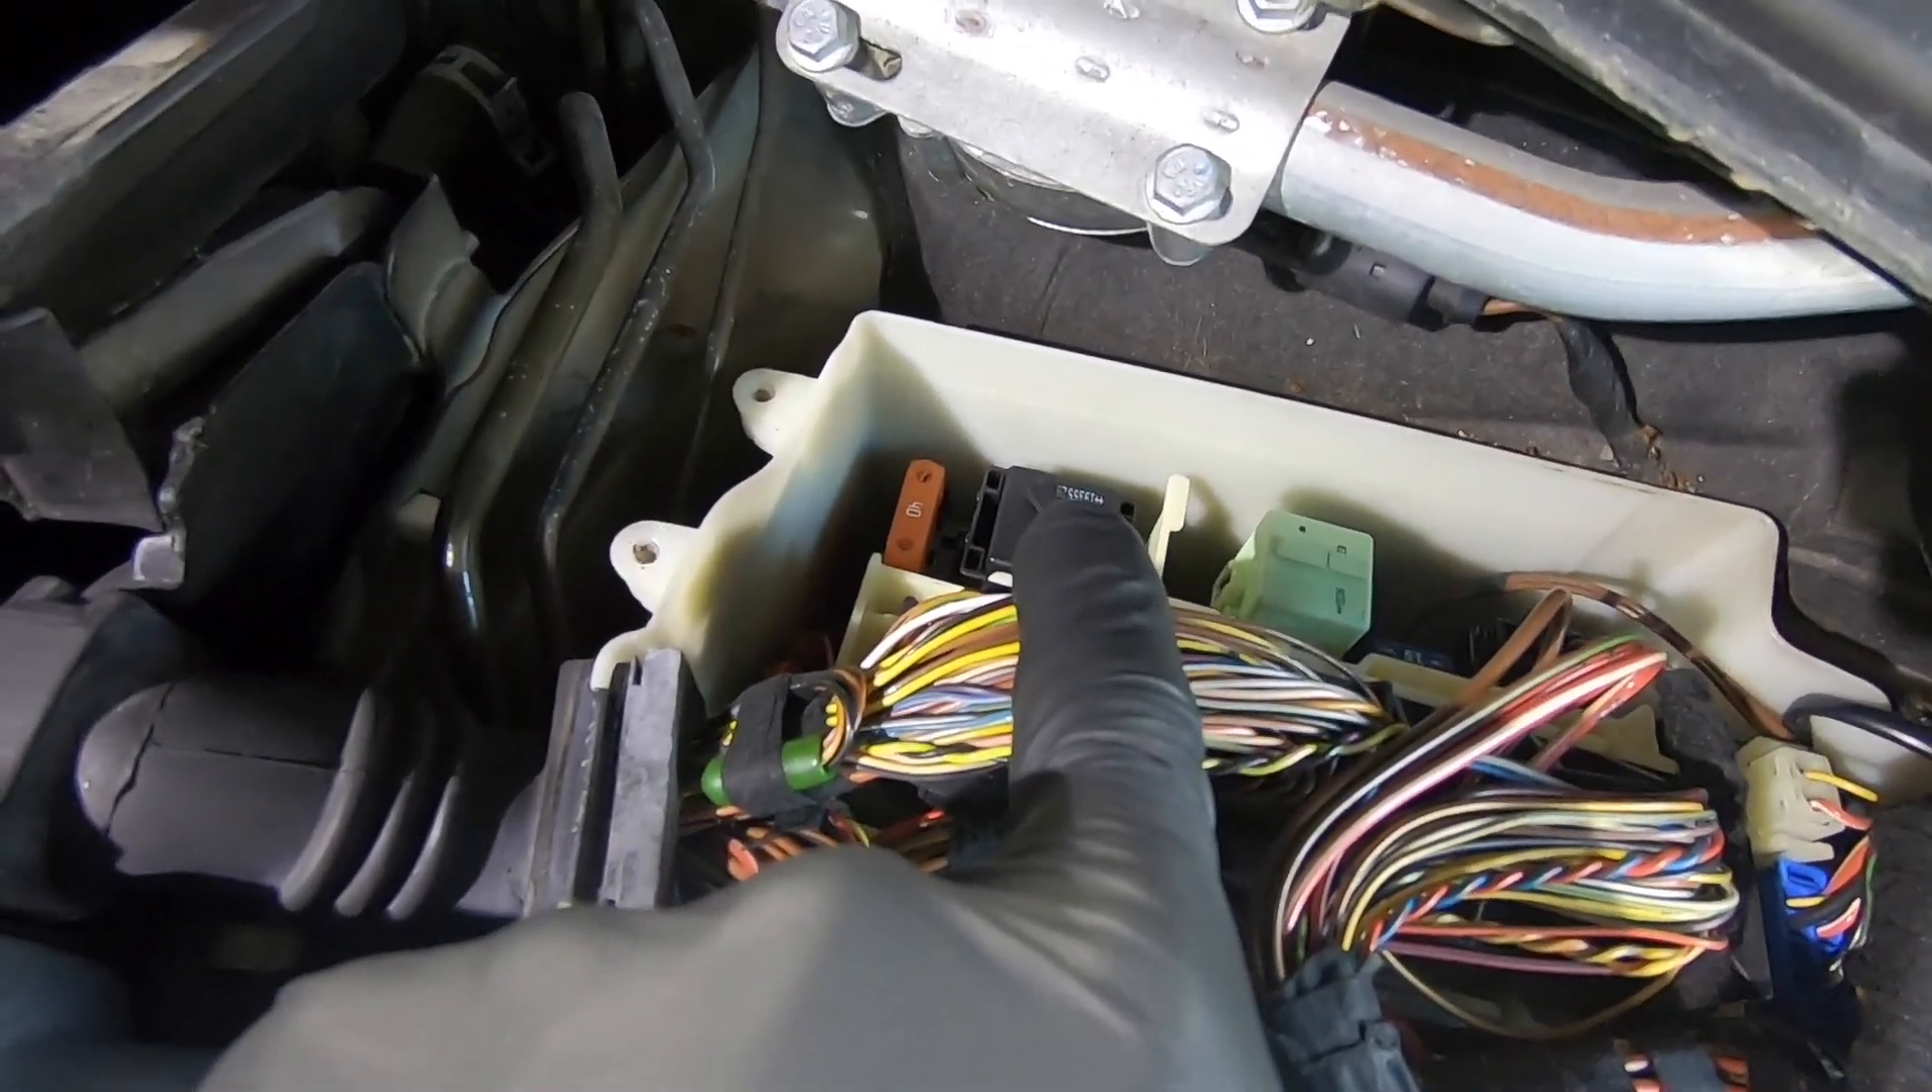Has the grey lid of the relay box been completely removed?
Yes.